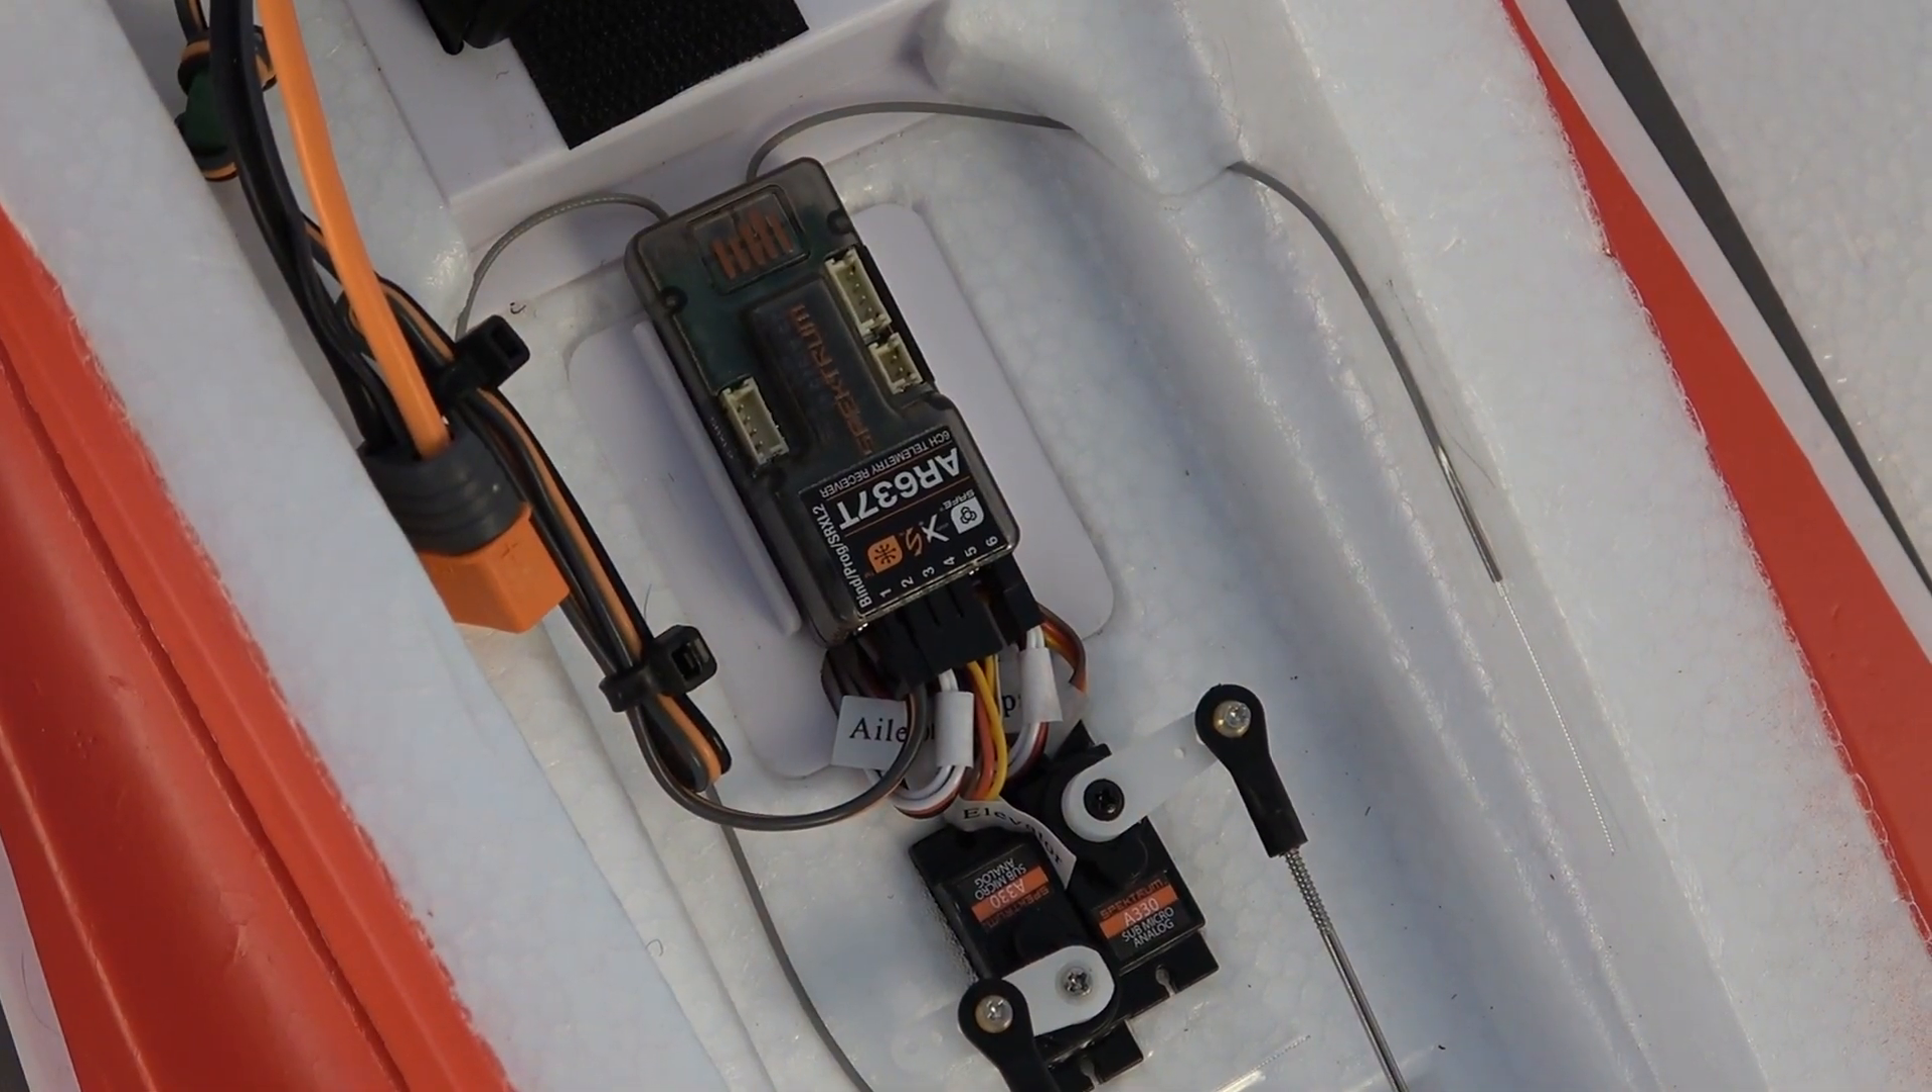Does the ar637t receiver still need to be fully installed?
No.